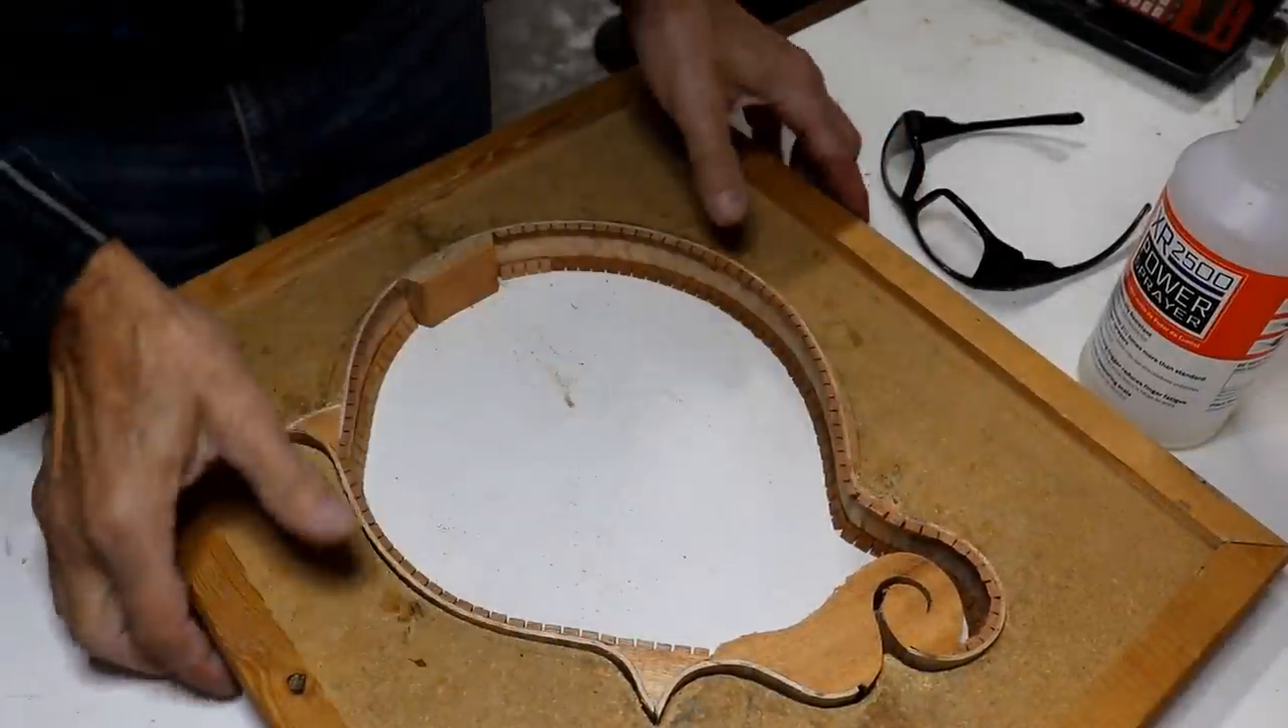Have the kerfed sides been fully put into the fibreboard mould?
Yes.